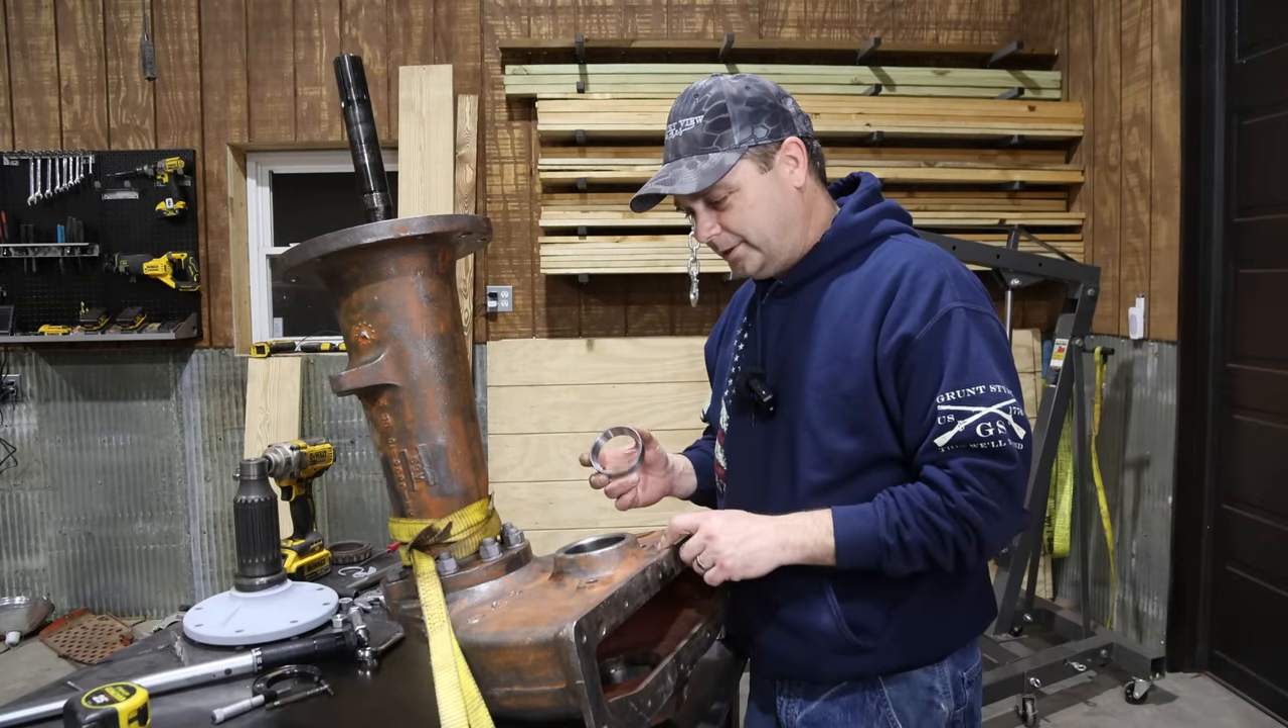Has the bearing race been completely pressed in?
No.